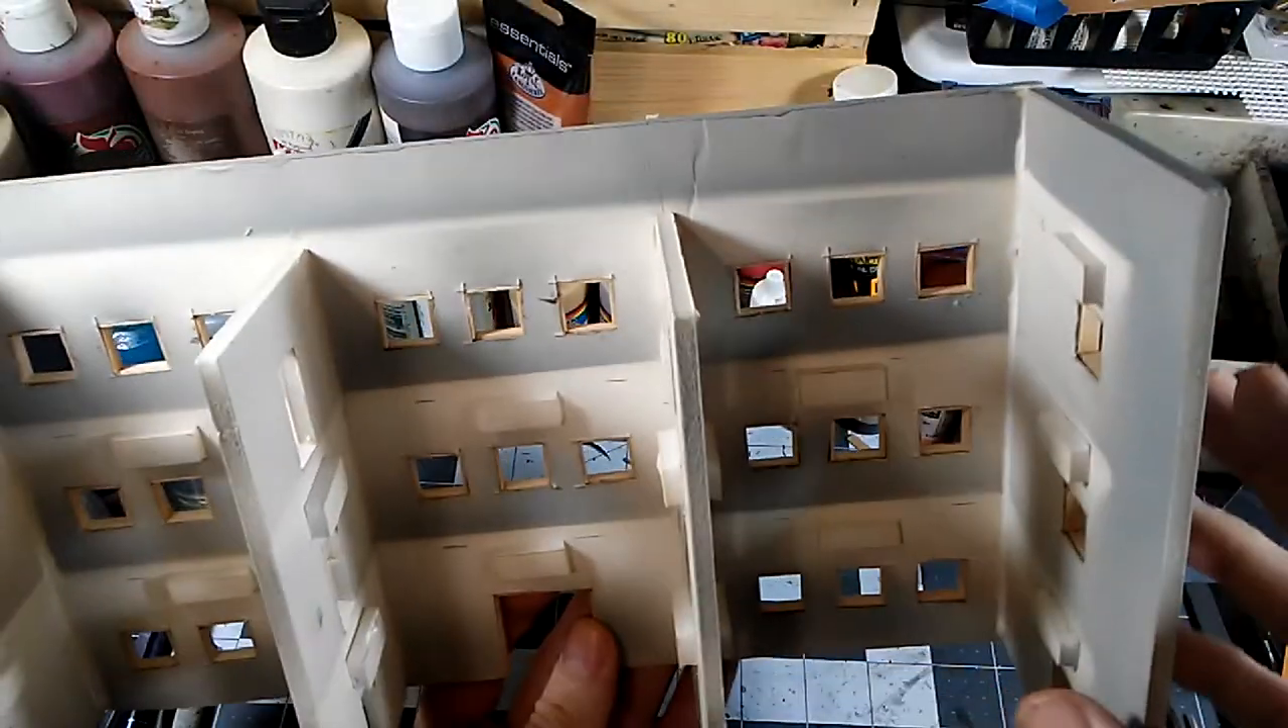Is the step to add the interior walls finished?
Yes.